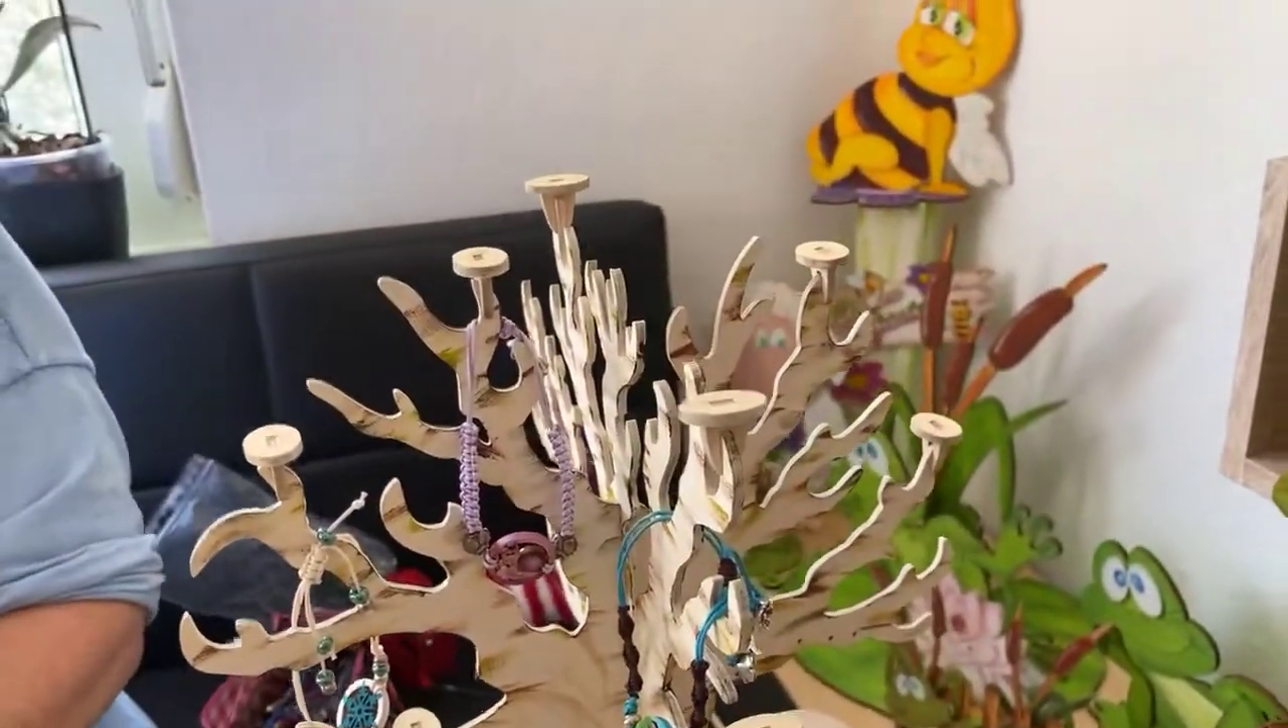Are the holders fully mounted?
Yes.